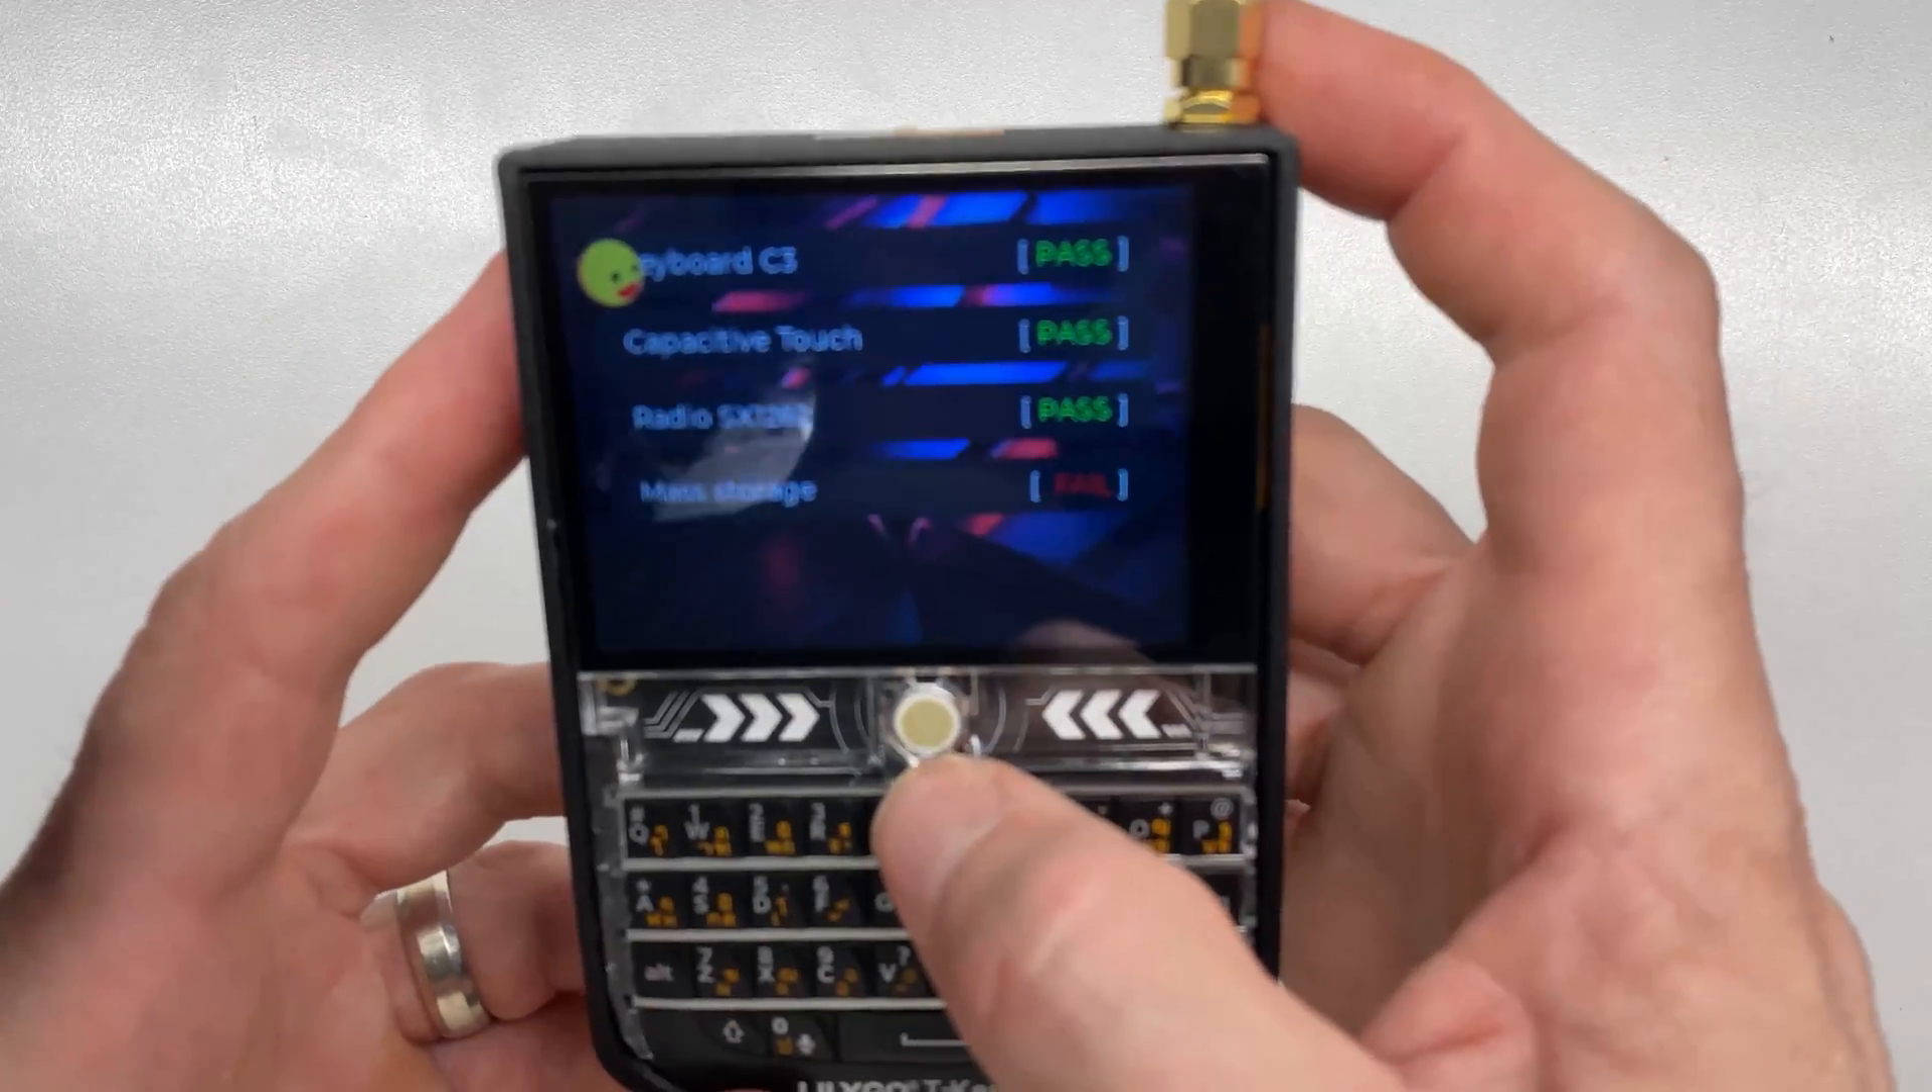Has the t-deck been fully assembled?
Yes.